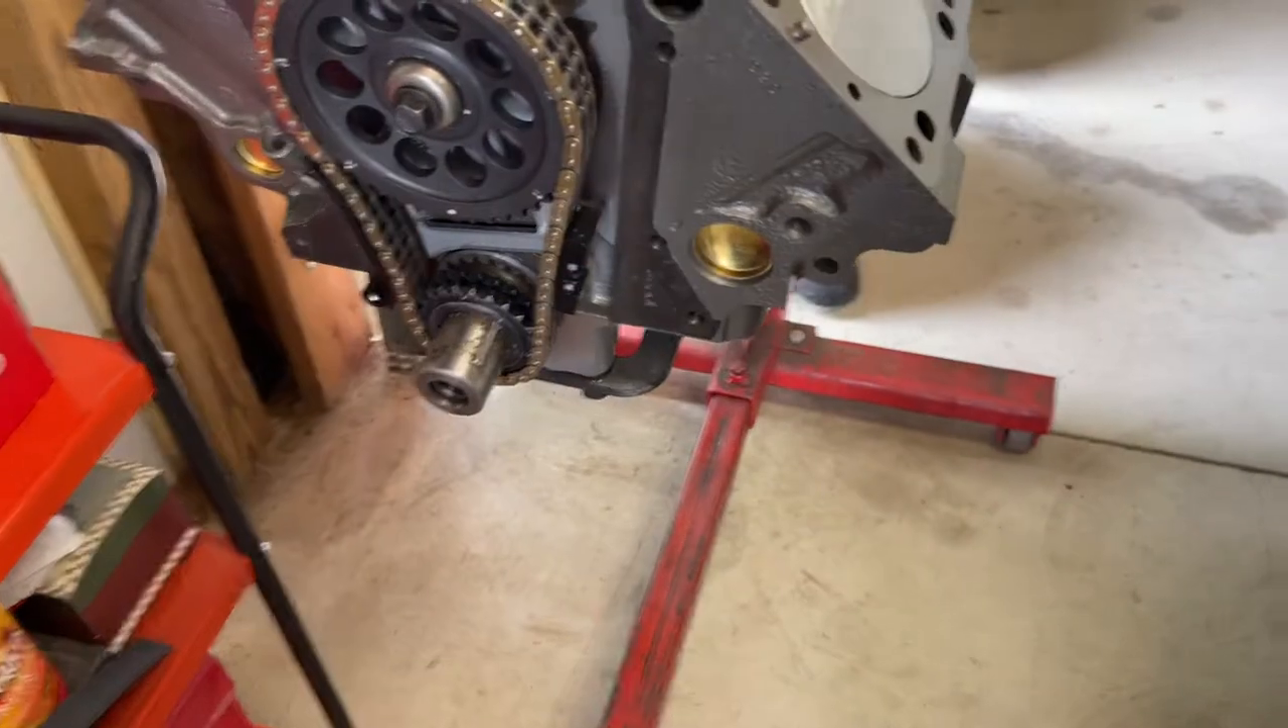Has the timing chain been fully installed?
Yes.